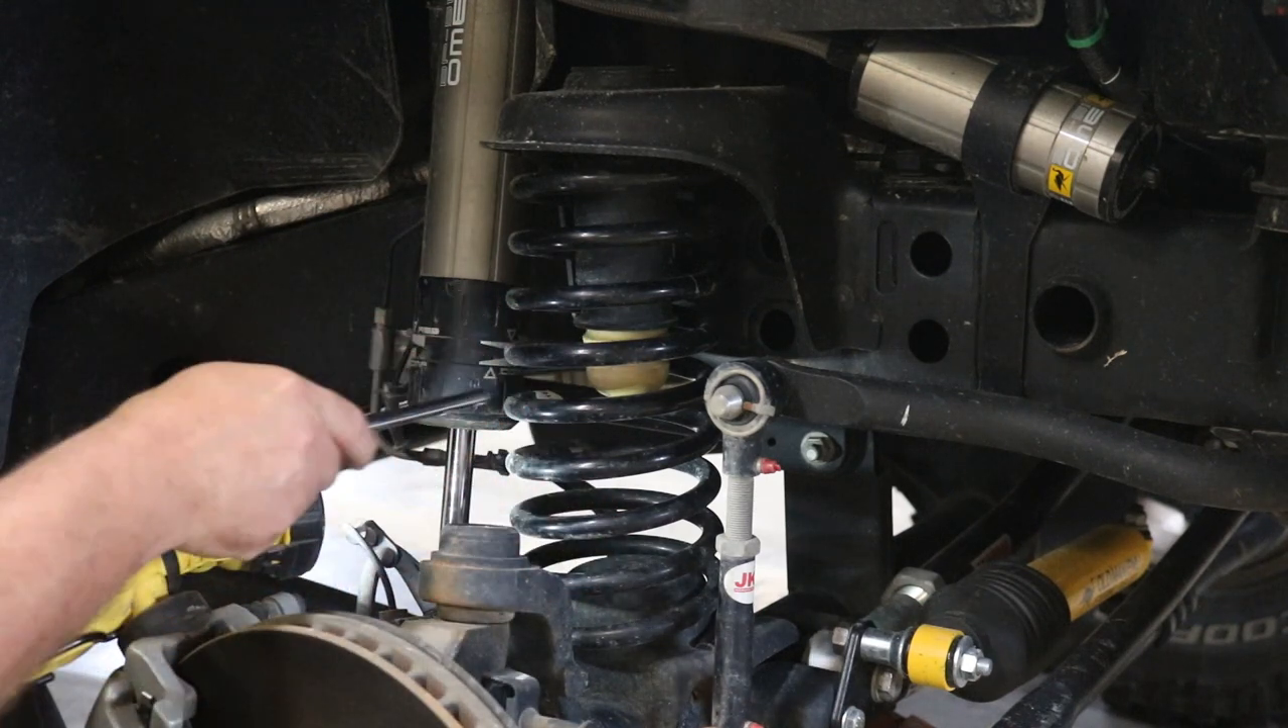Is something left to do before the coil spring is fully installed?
No.